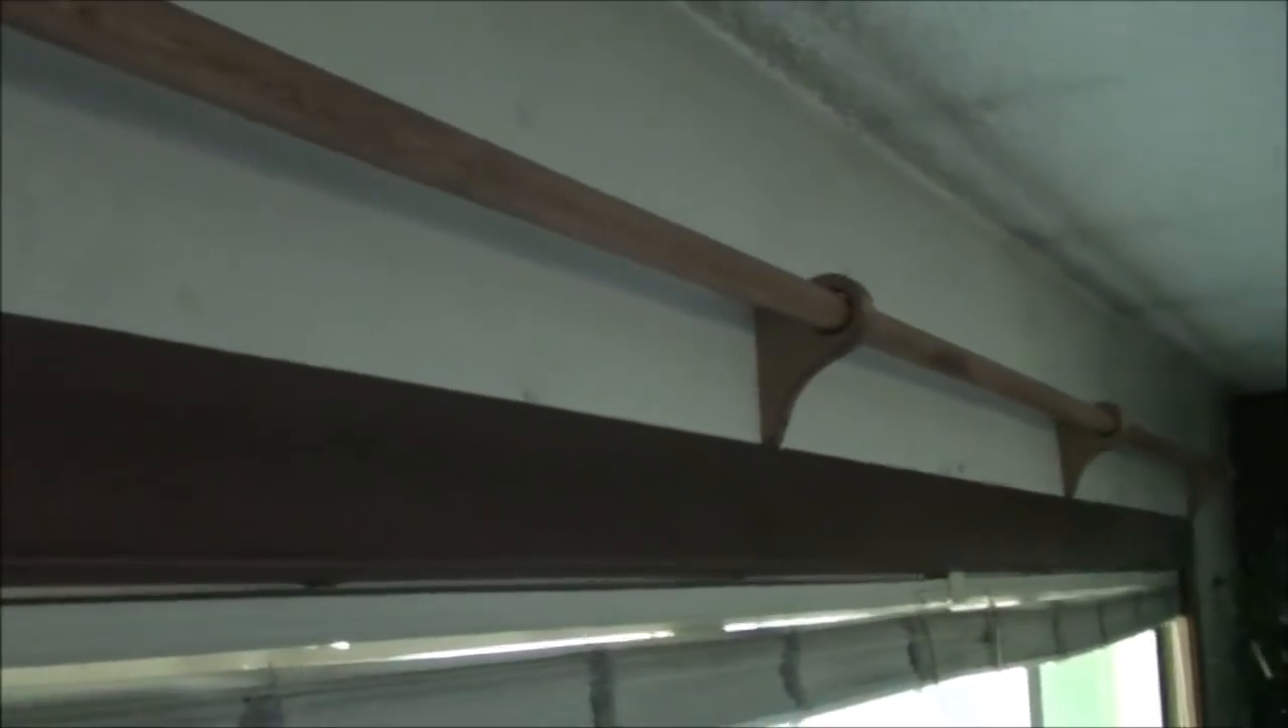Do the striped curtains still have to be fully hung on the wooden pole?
Yes.